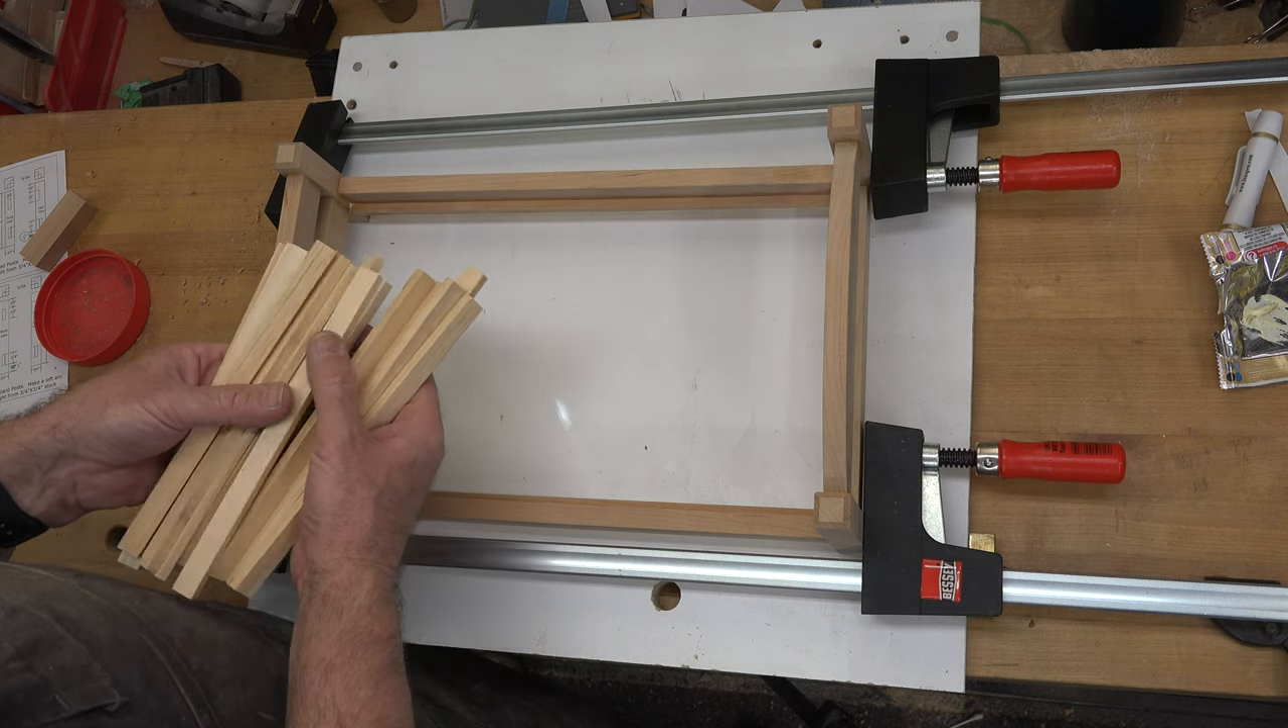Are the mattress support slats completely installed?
No.